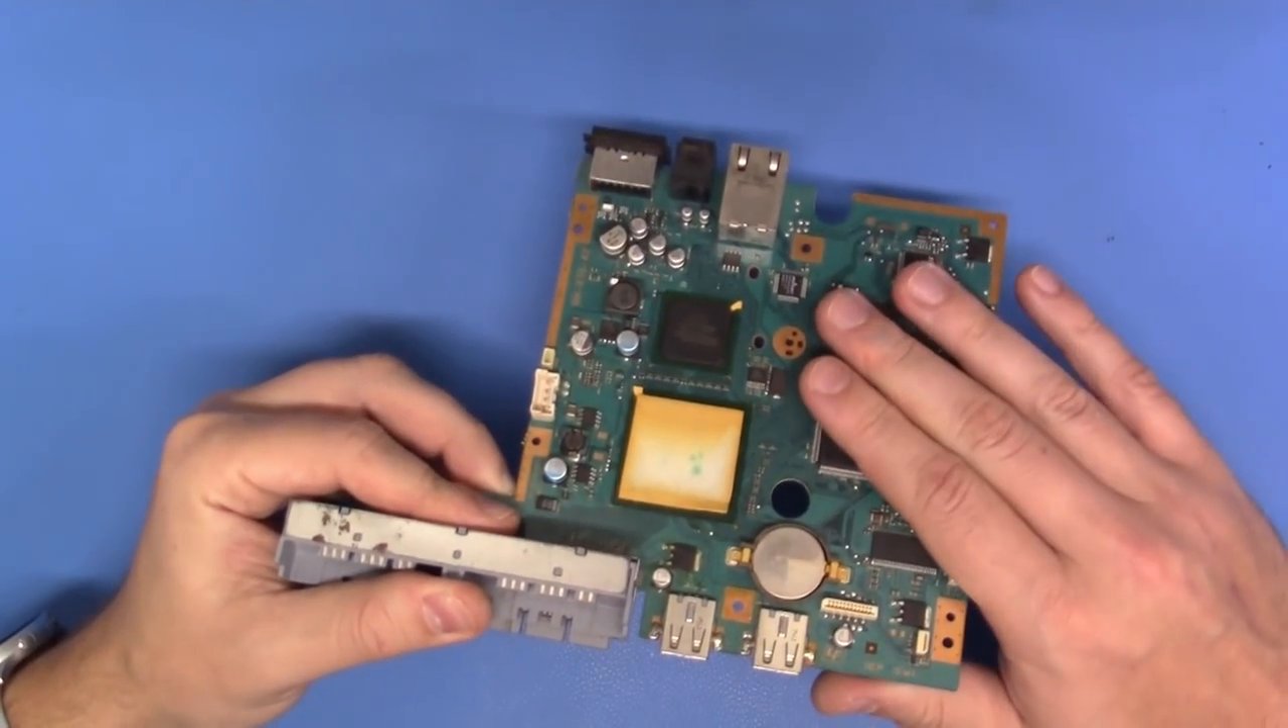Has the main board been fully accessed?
Yes.